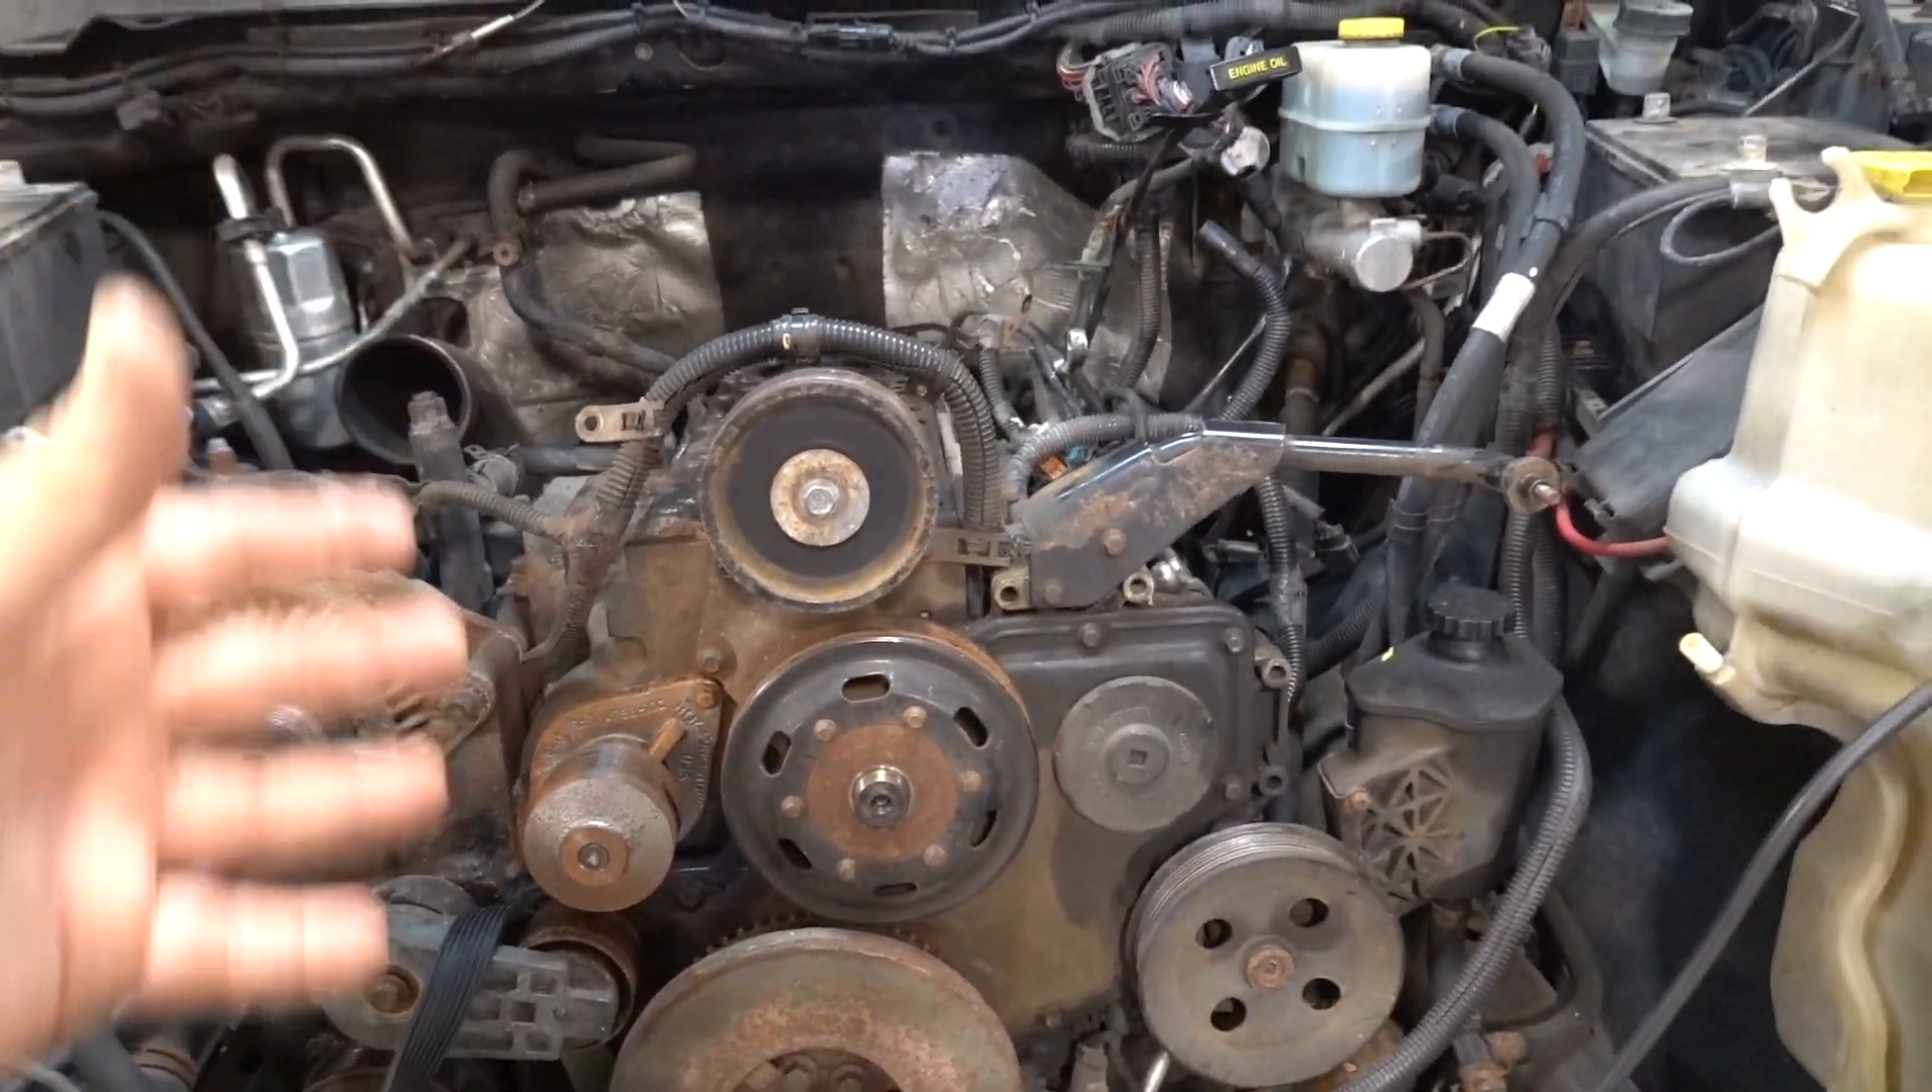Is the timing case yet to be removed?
Yes.